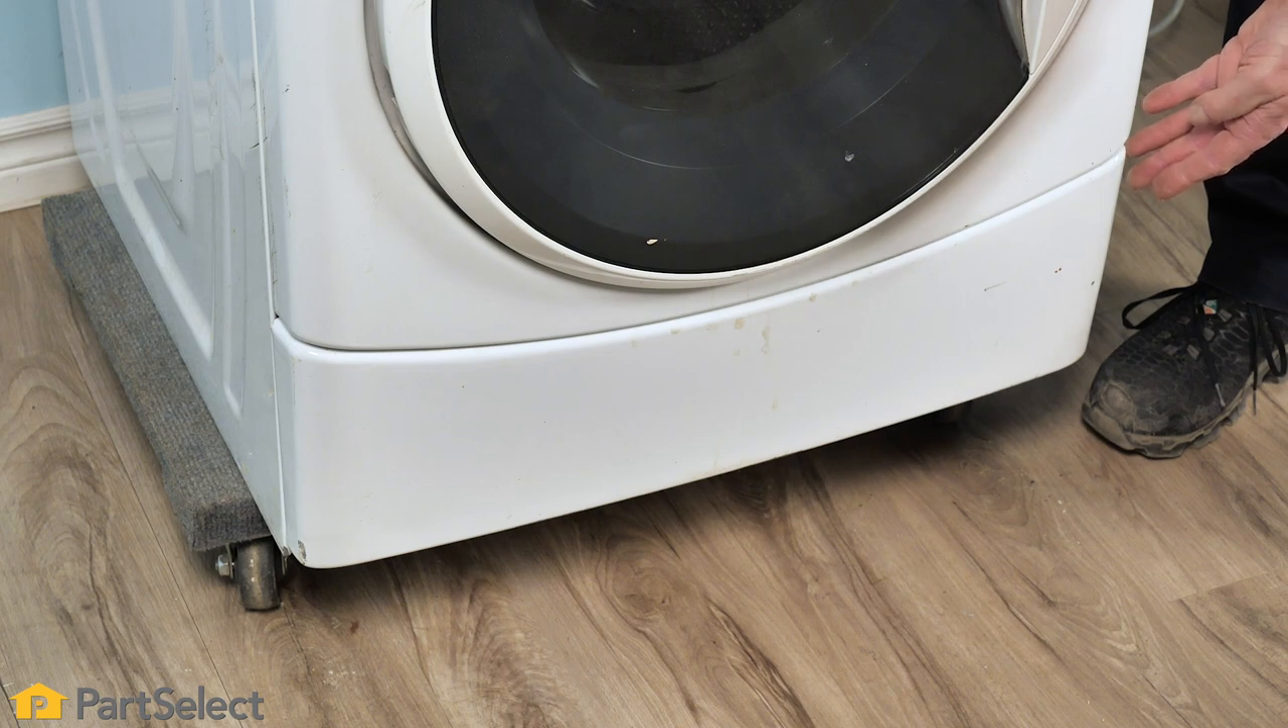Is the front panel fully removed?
No.